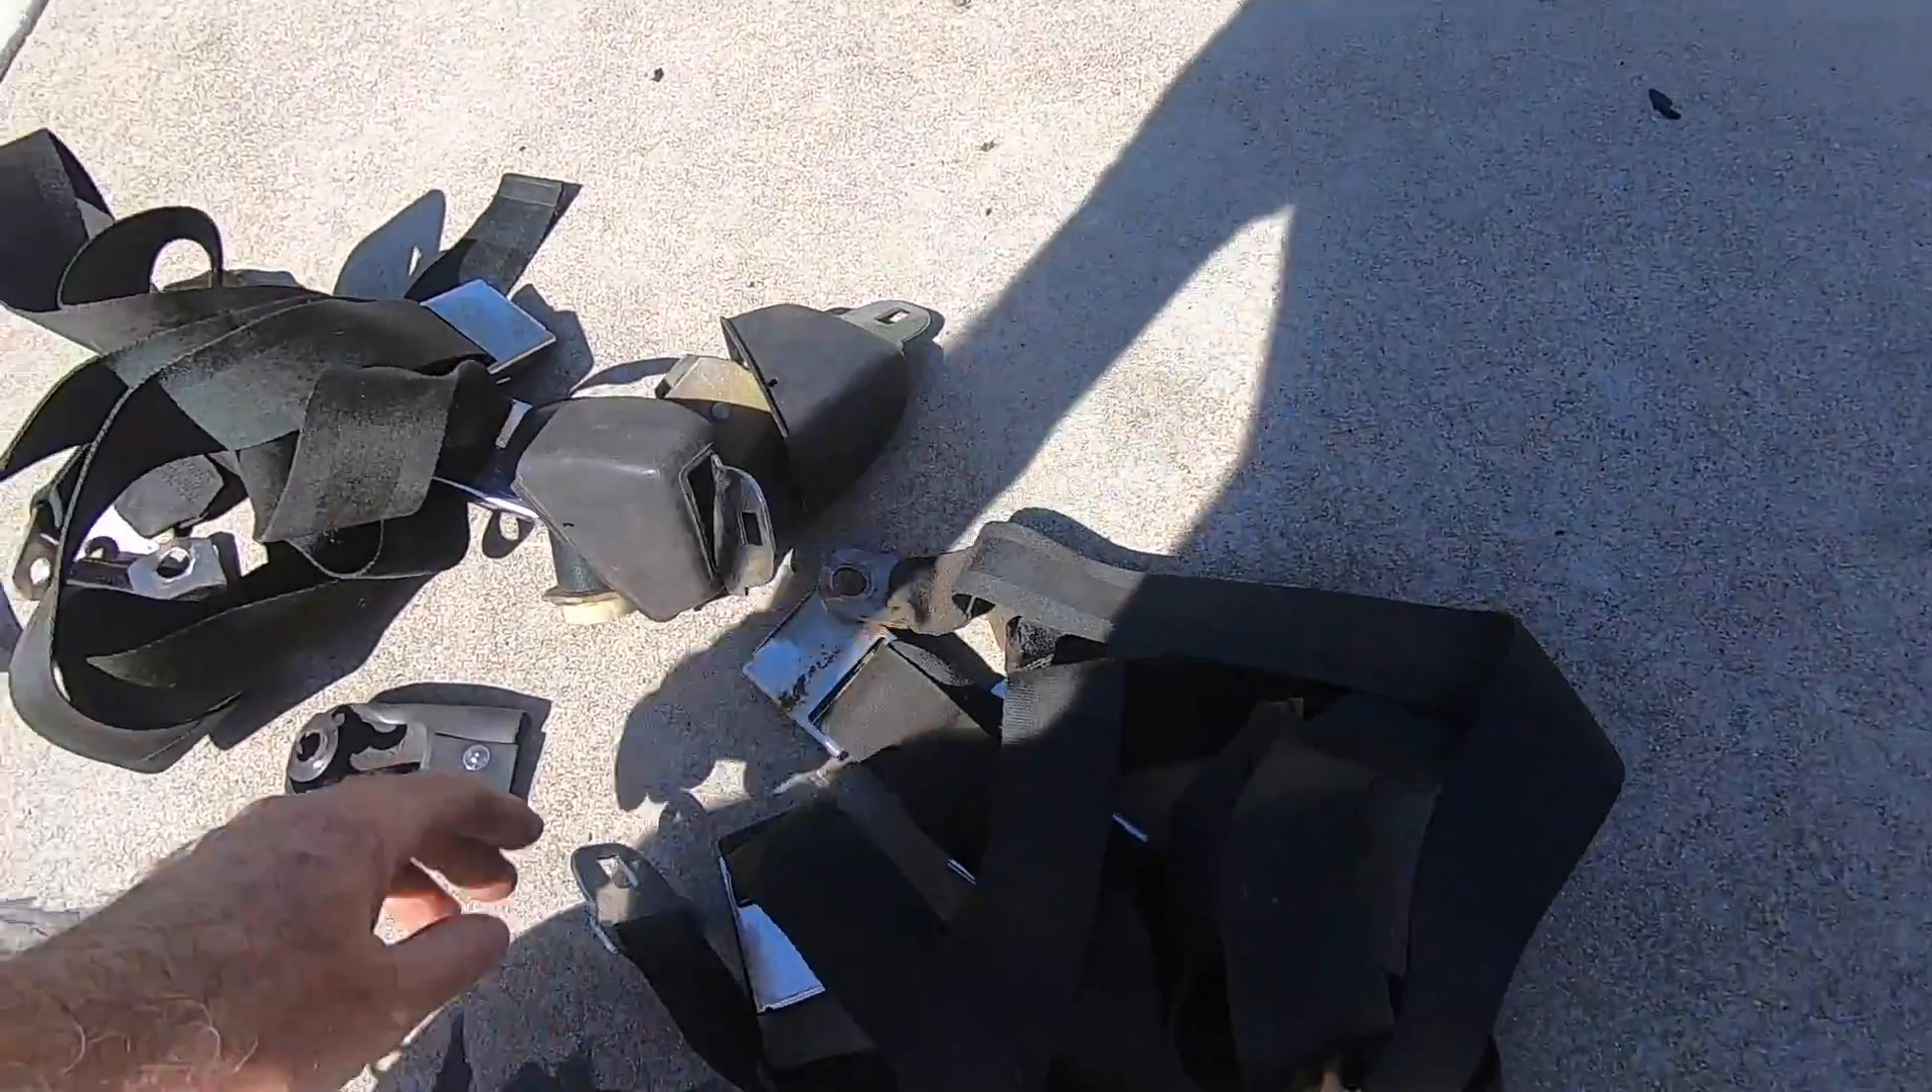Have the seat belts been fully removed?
Yes.